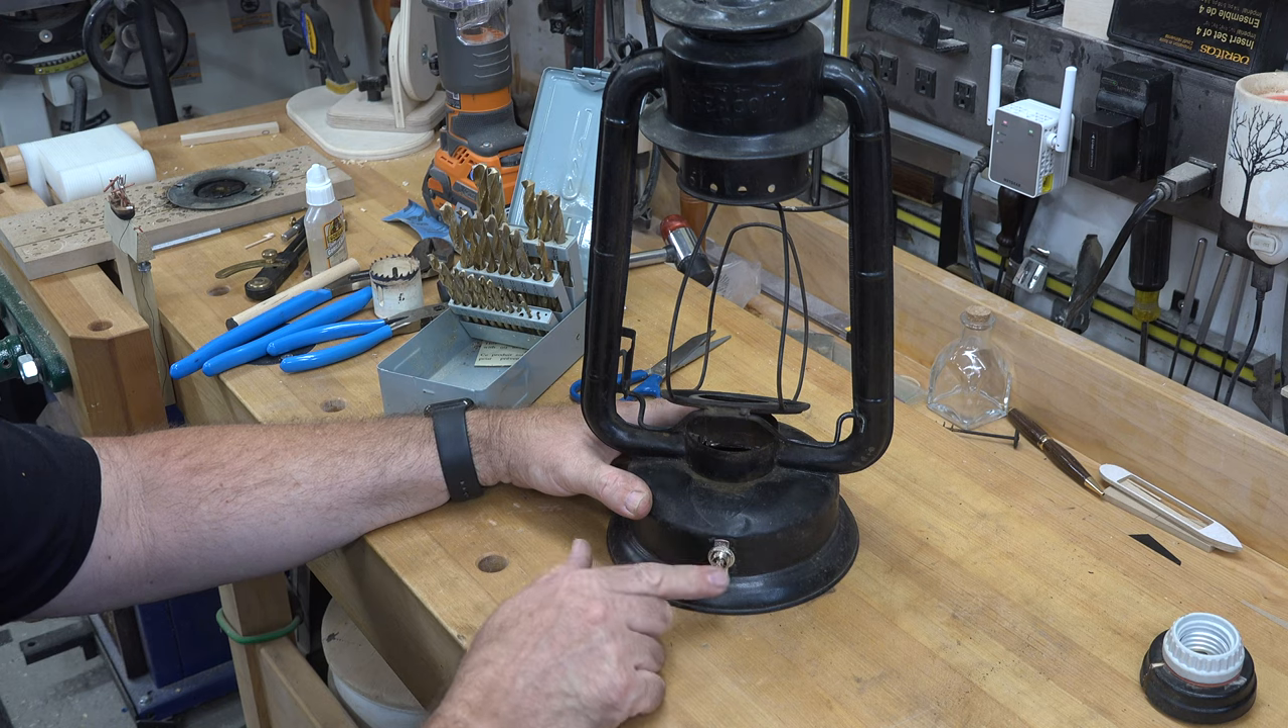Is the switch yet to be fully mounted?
No.